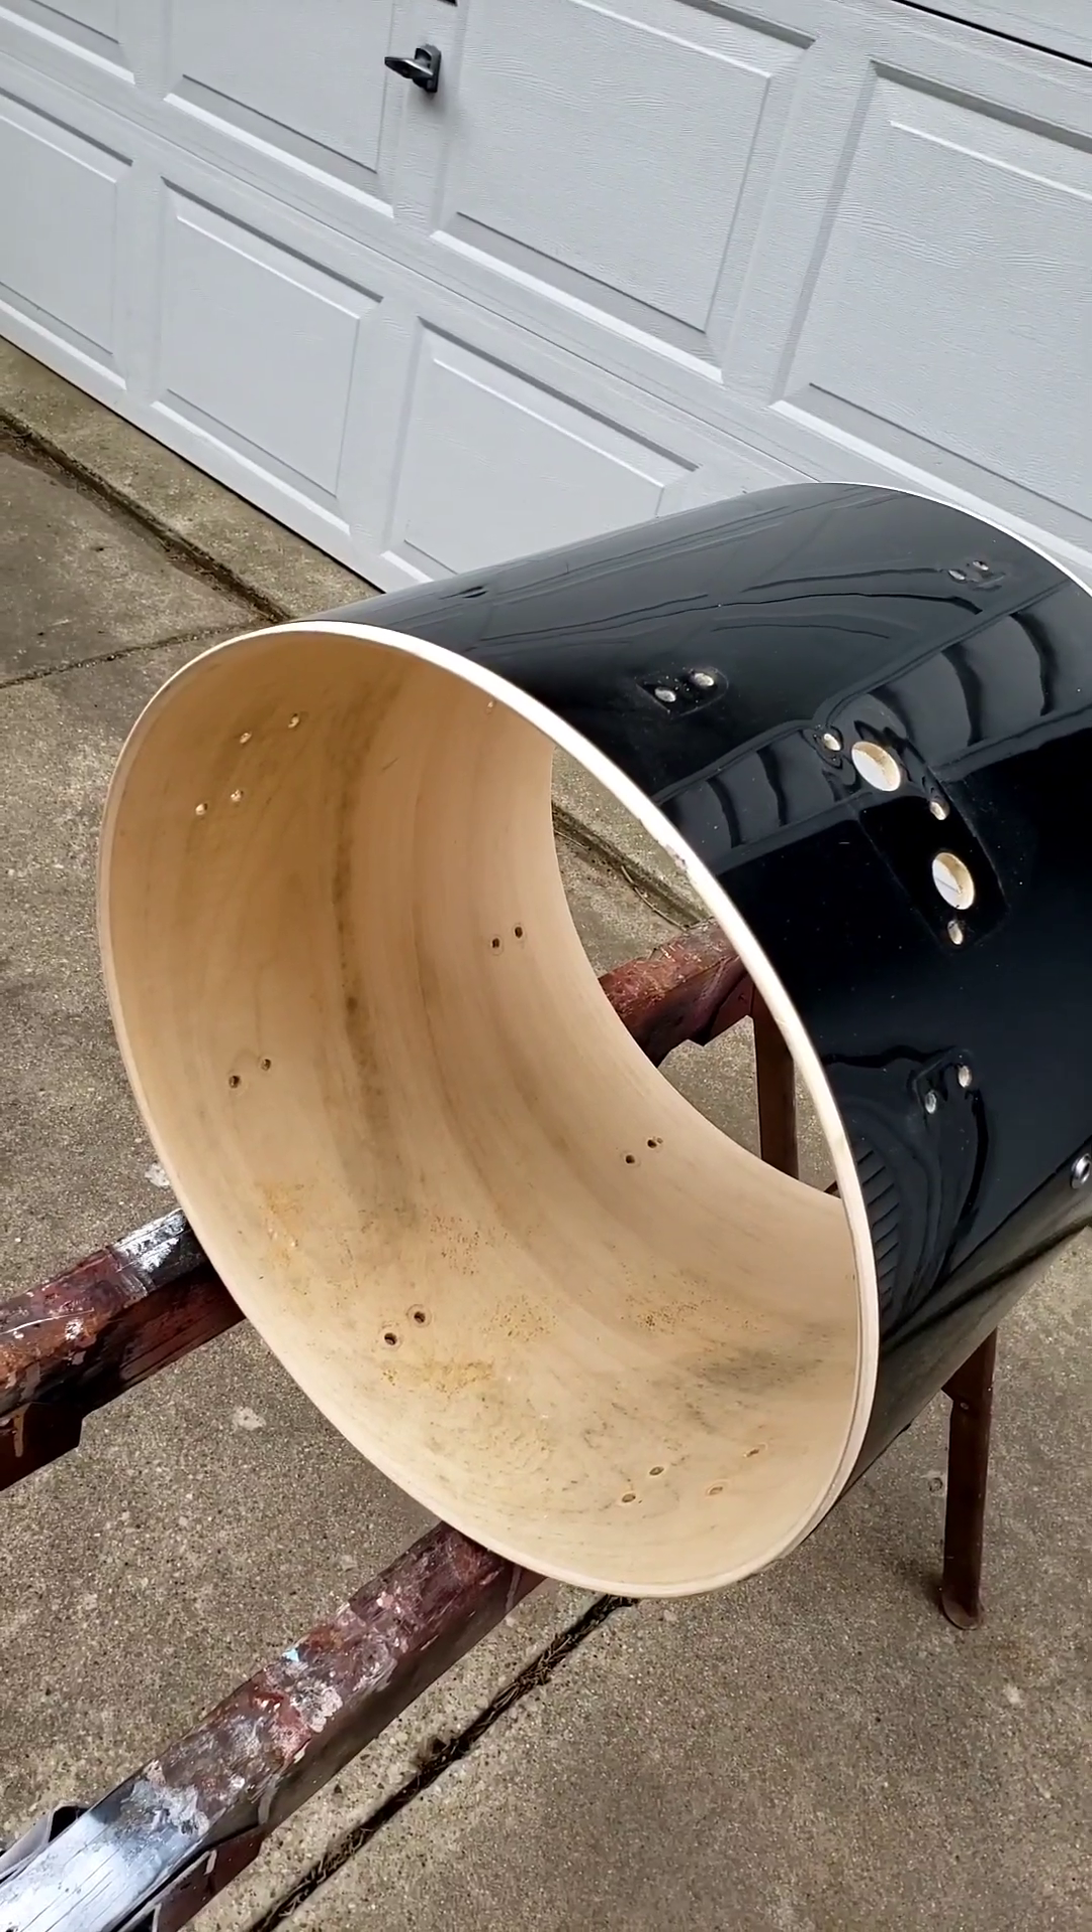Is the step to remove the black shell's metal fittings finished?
Yes.